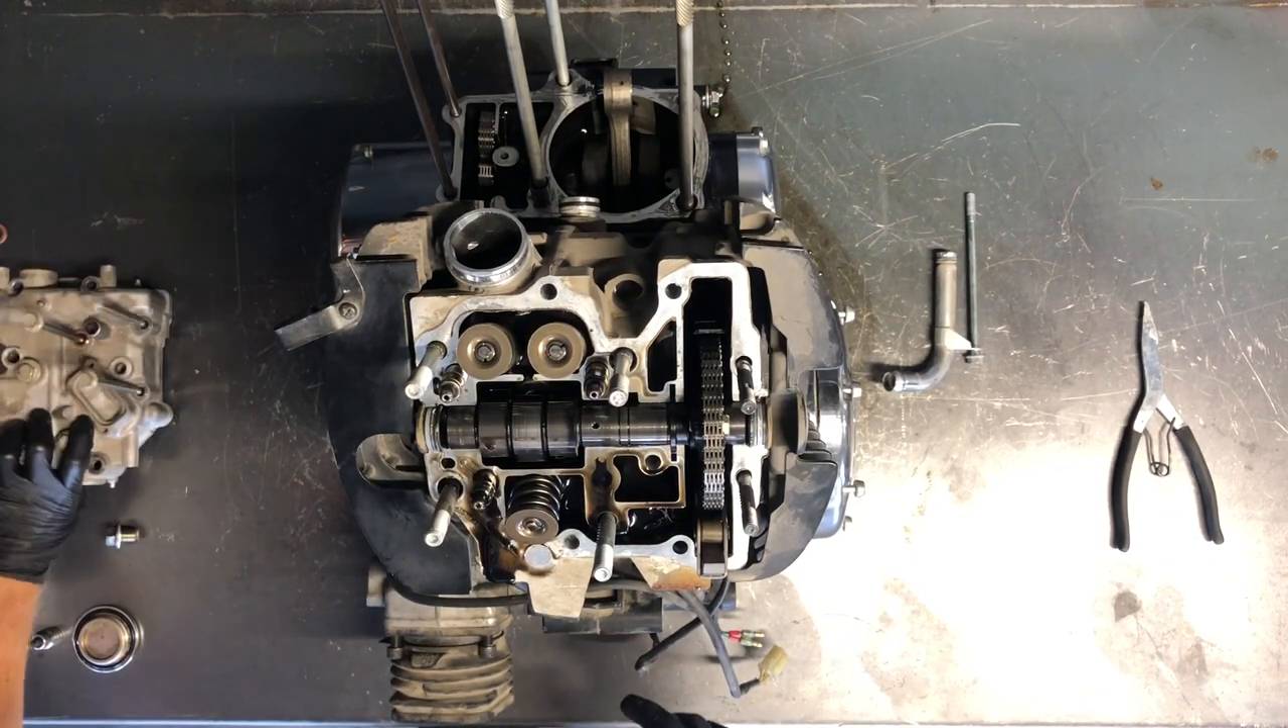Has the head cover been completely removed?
Yes.